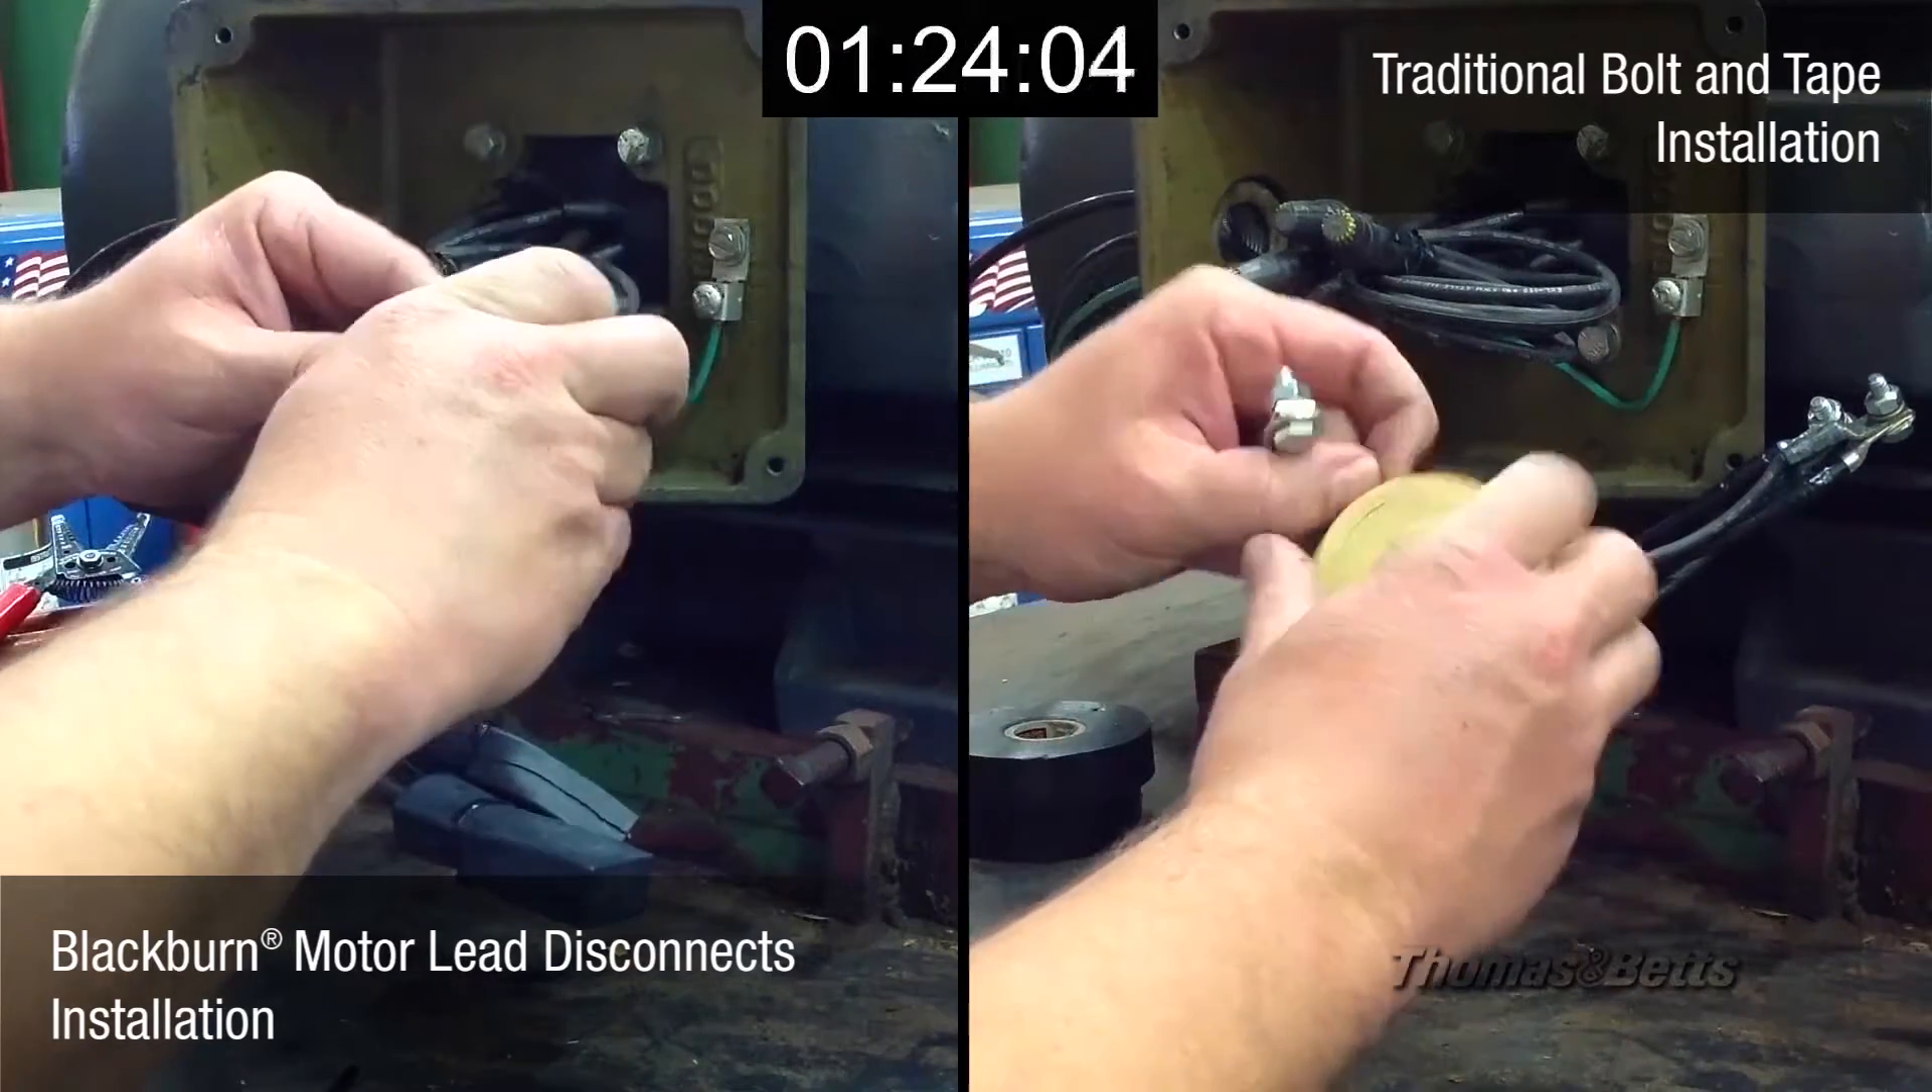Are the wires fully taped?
No.